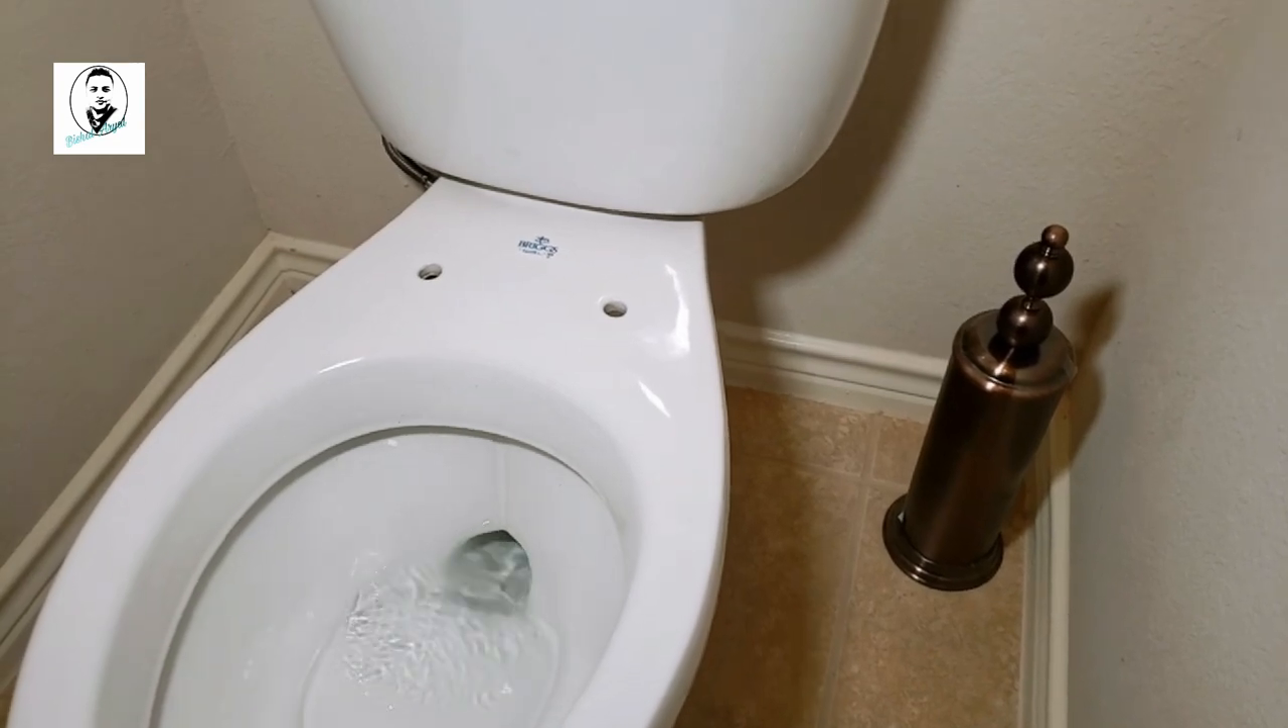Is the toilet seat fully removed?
Yes.